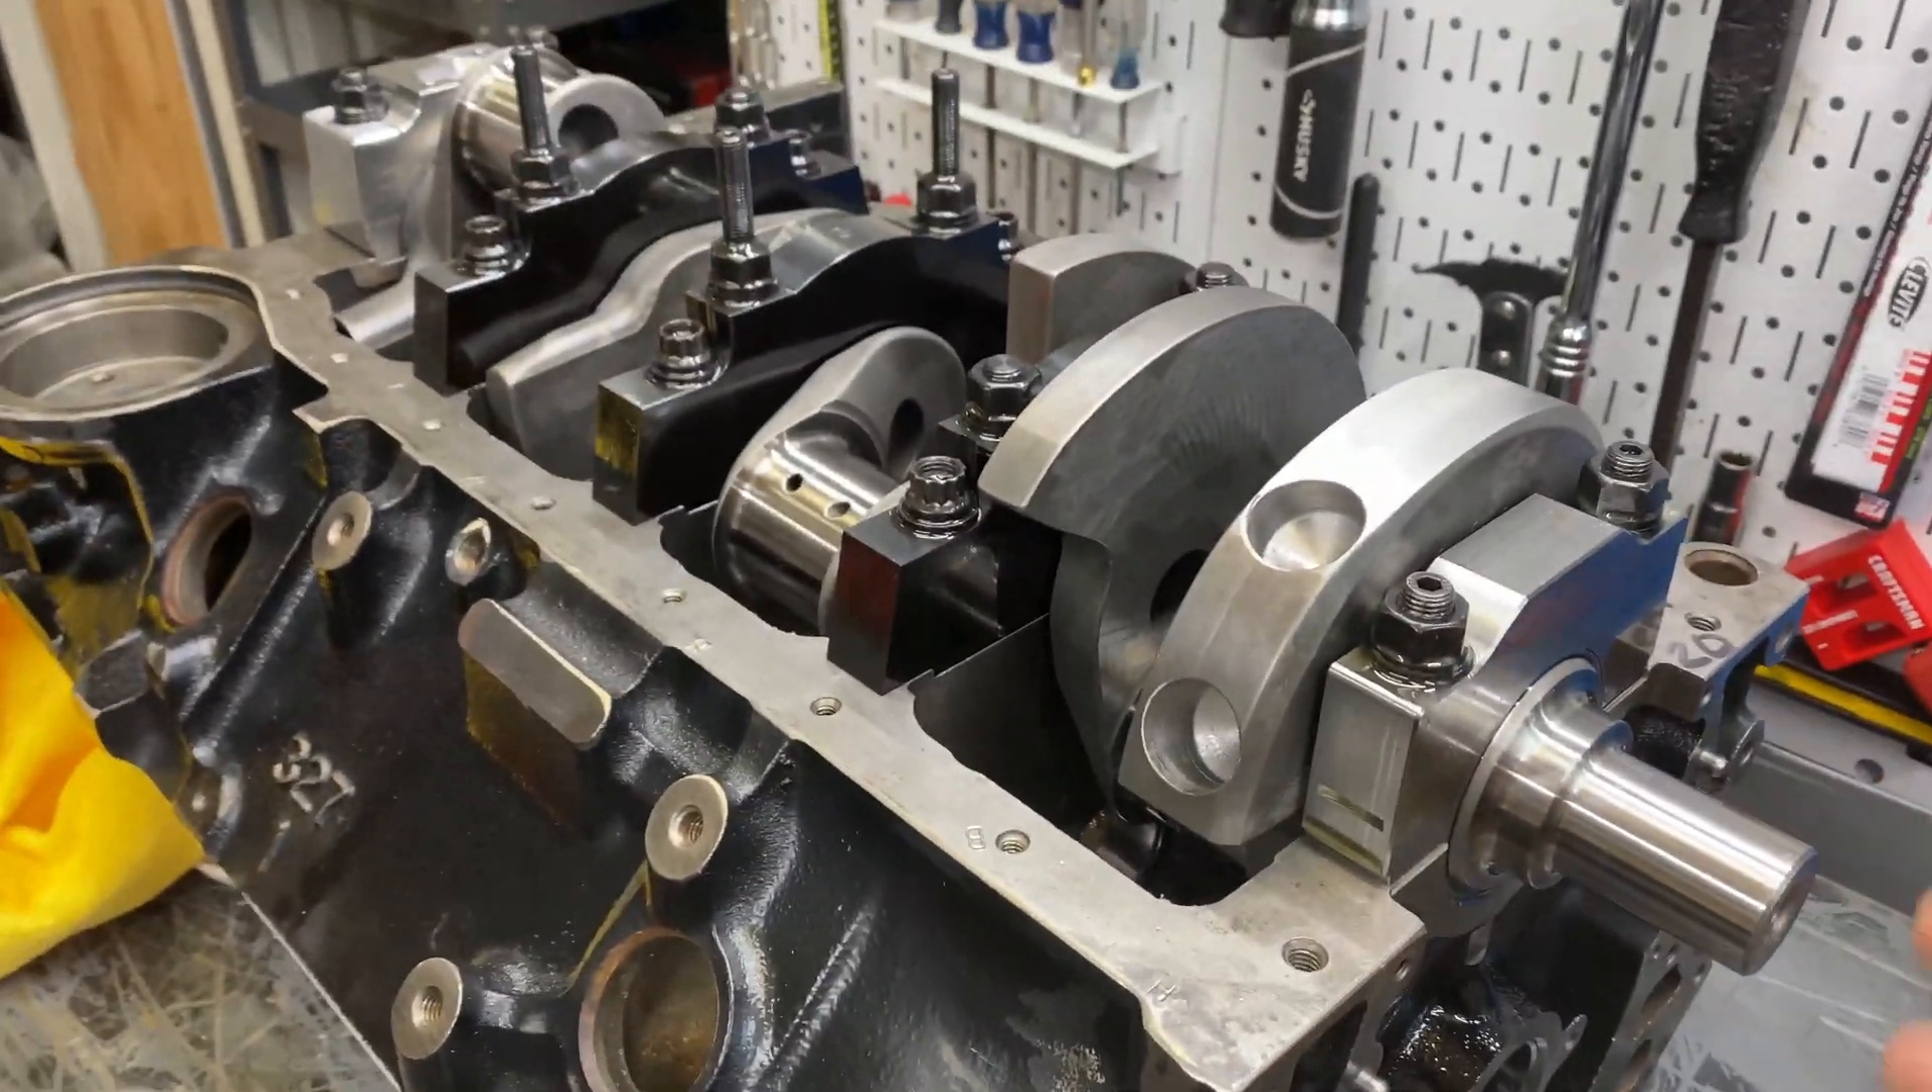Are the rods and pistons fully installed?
No.